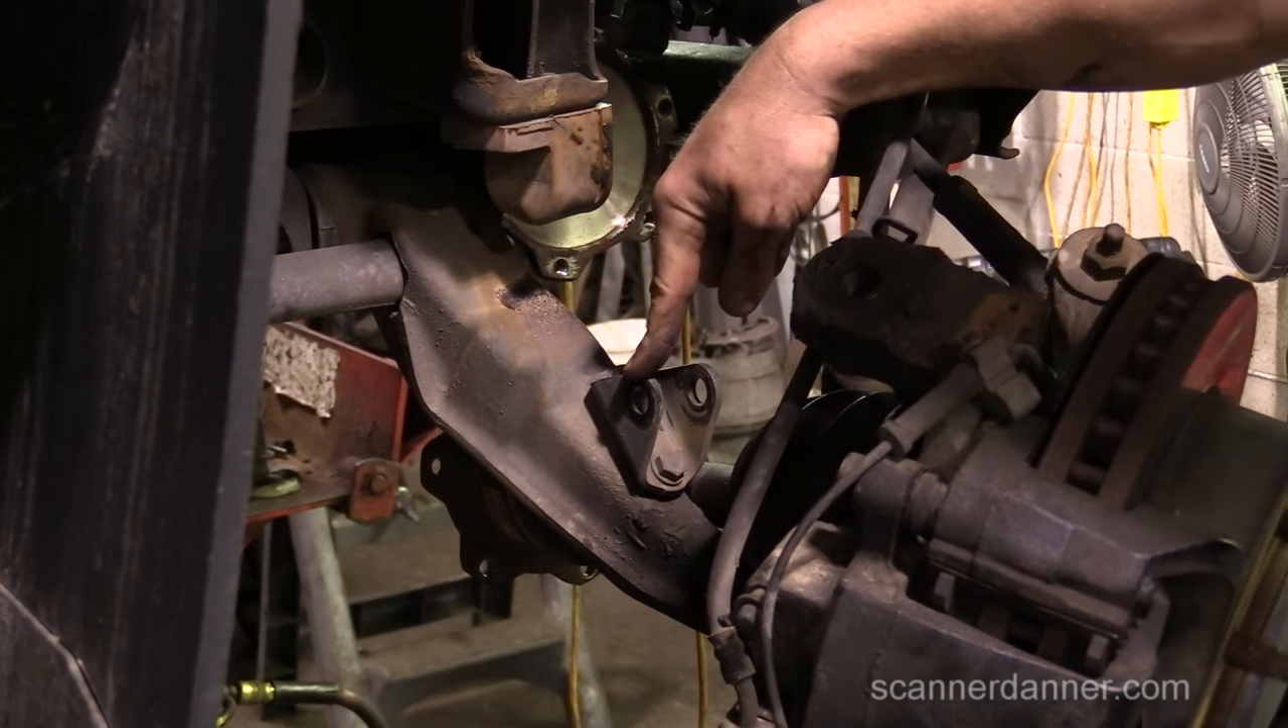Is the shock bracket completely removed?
No.